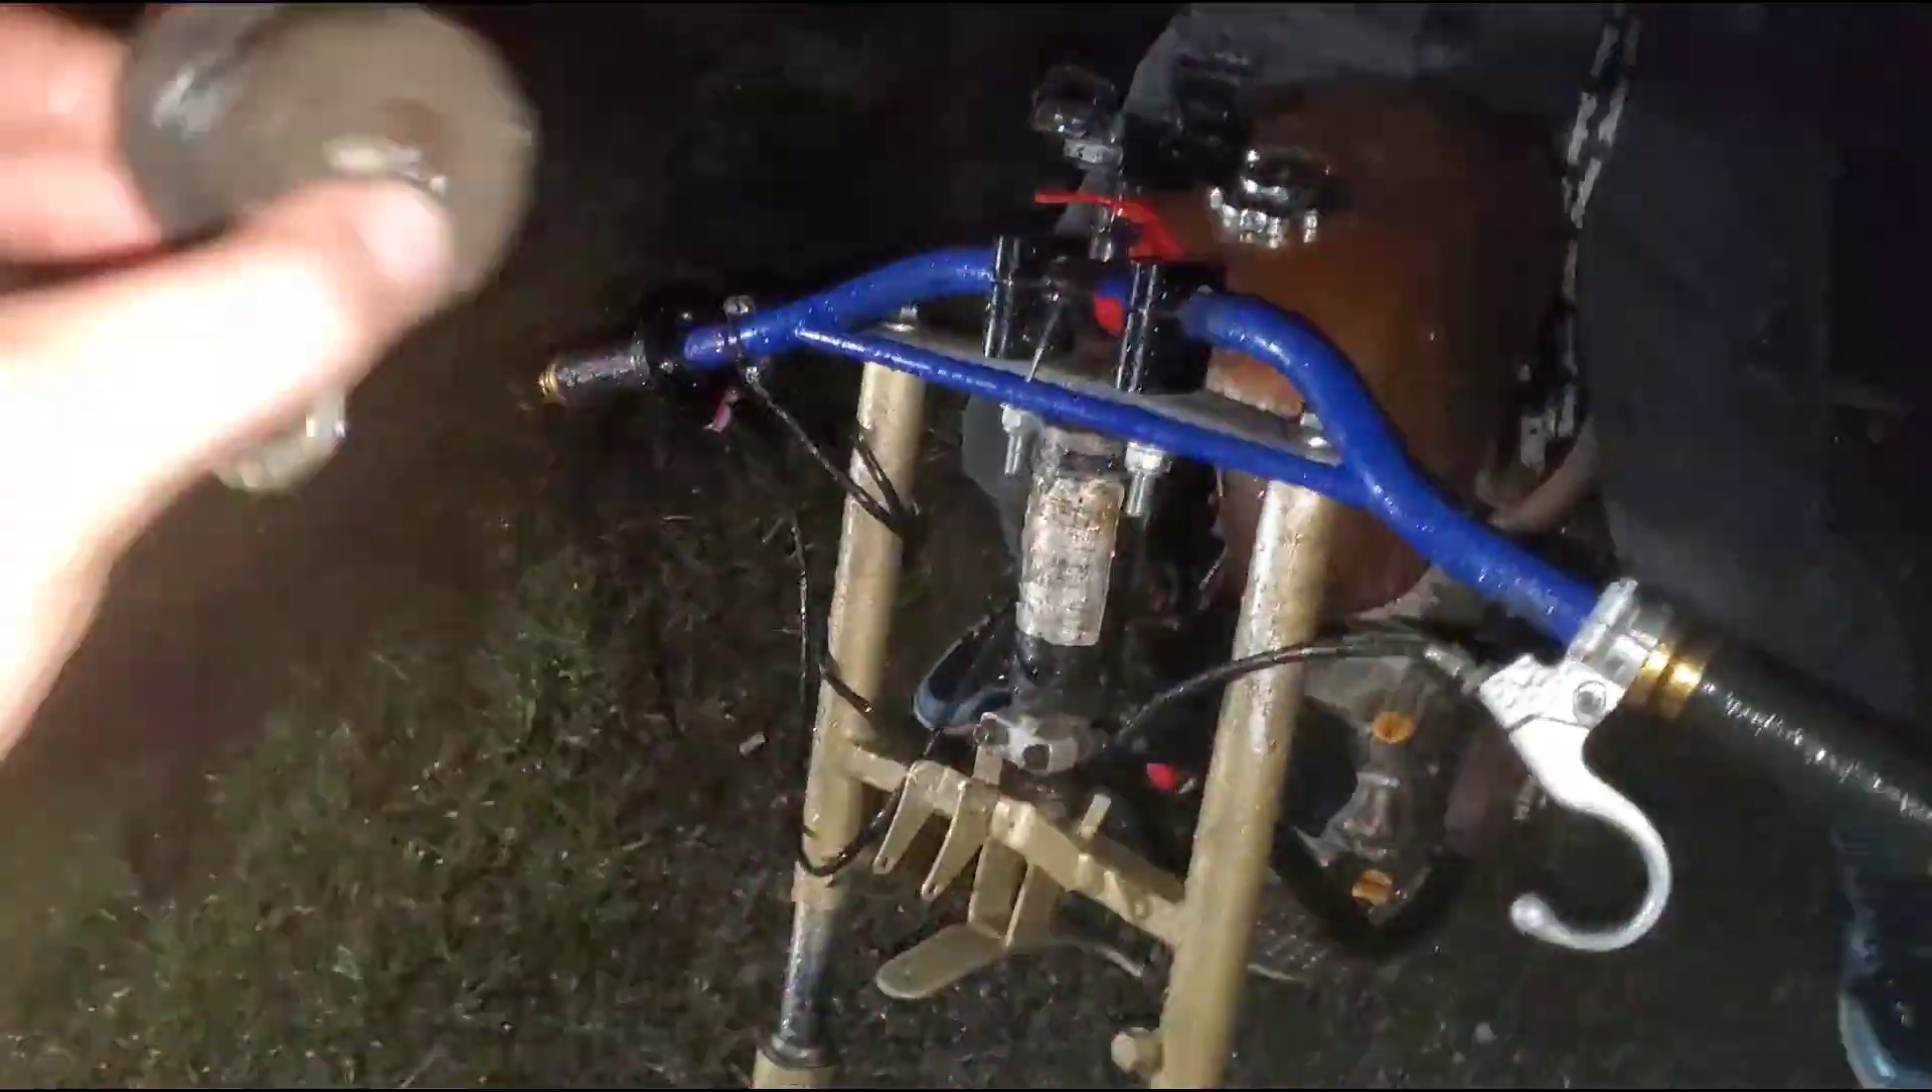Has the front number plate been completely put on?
No.